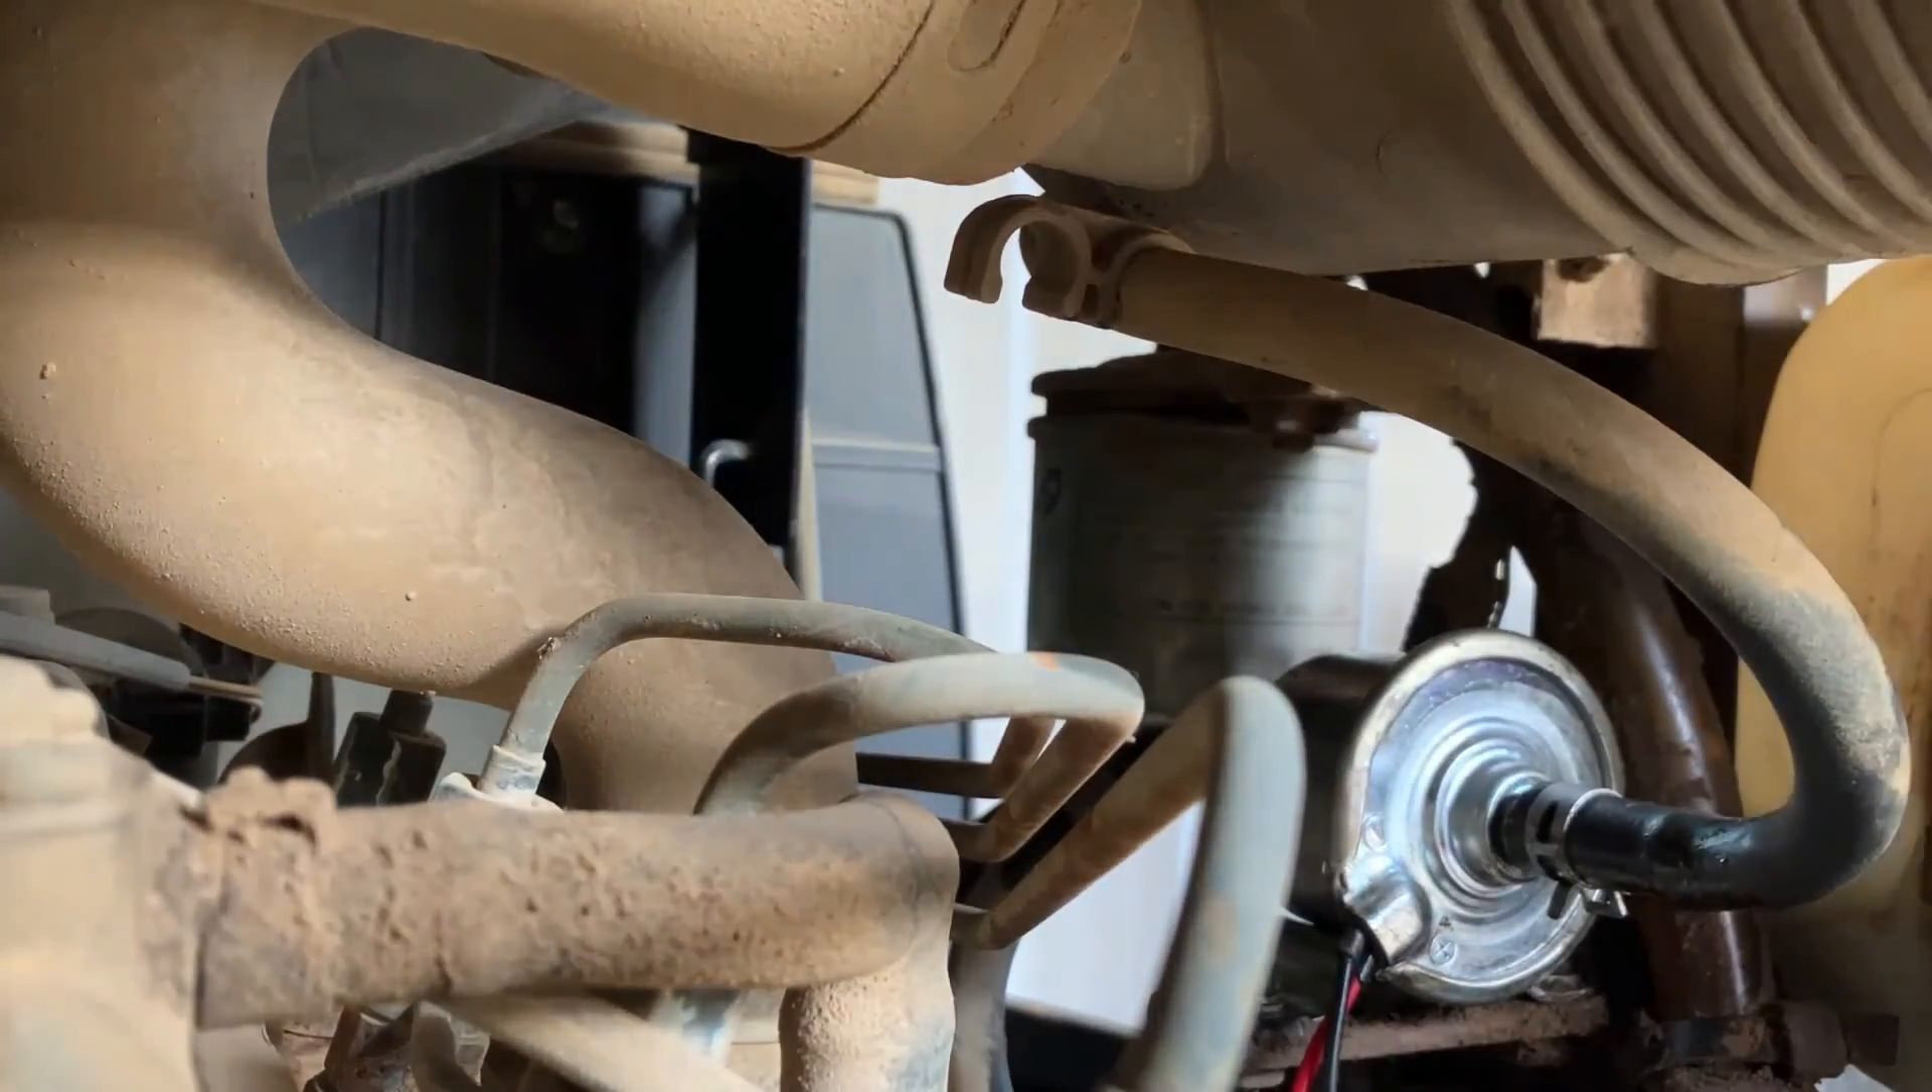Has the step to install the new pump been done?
Yes.